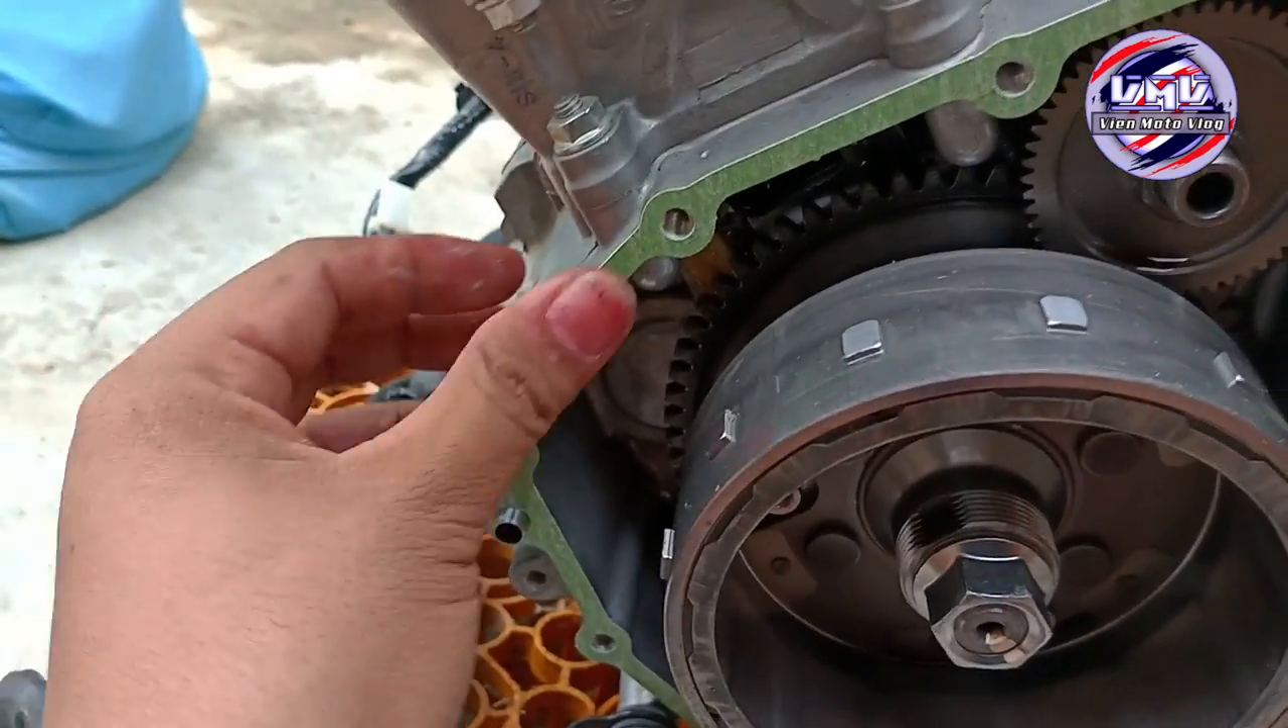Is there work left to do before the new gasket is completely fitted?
No.